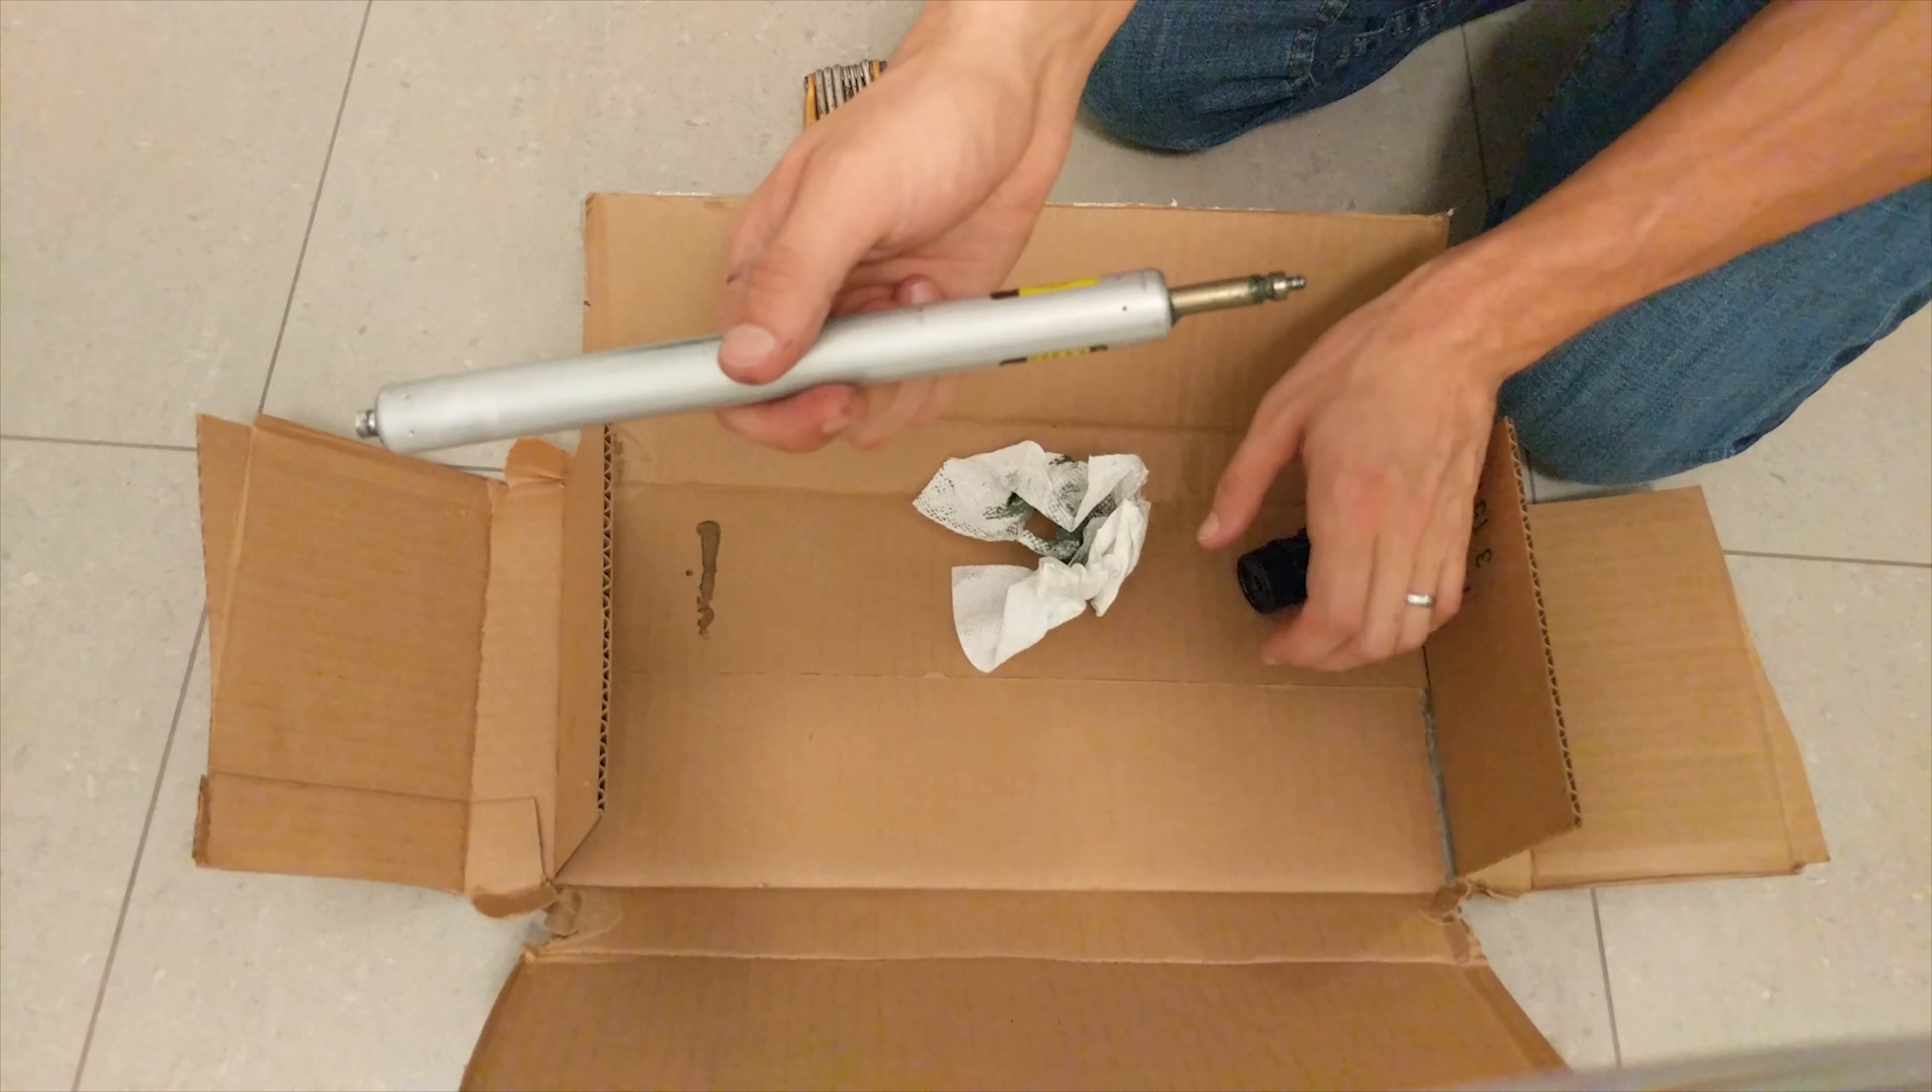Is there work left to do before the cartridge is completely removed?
No.